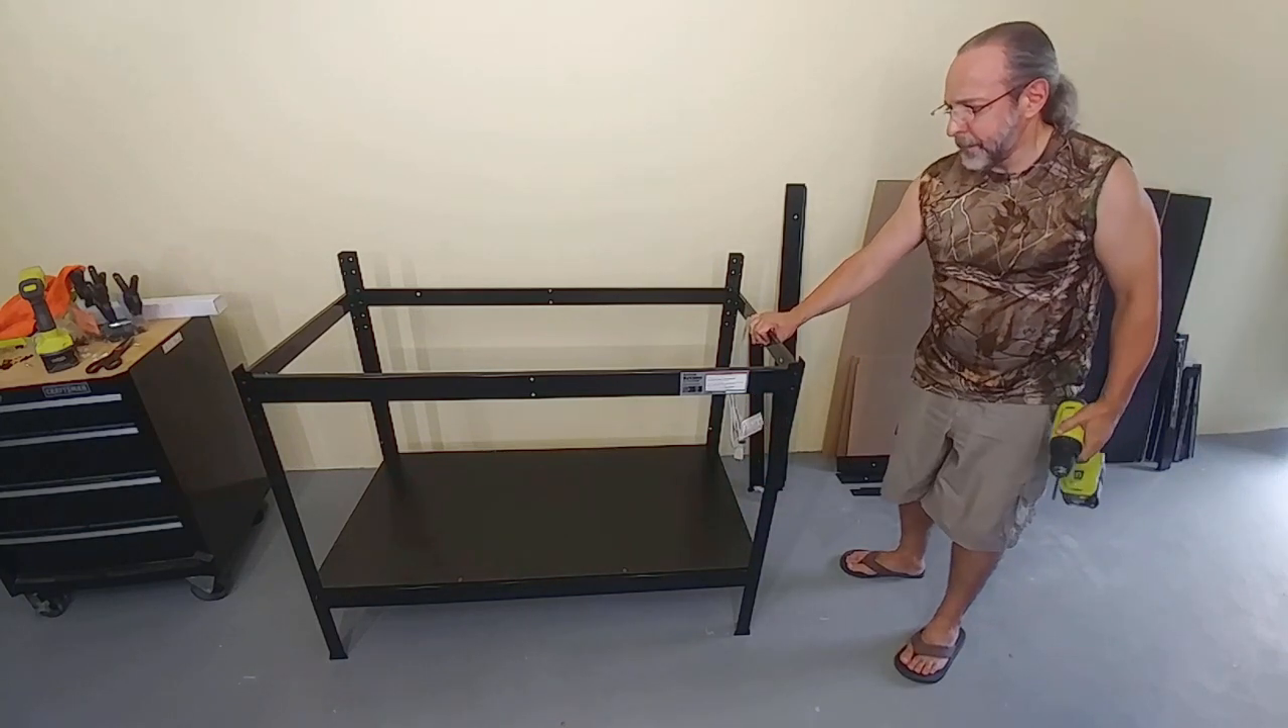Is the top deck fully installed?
No.